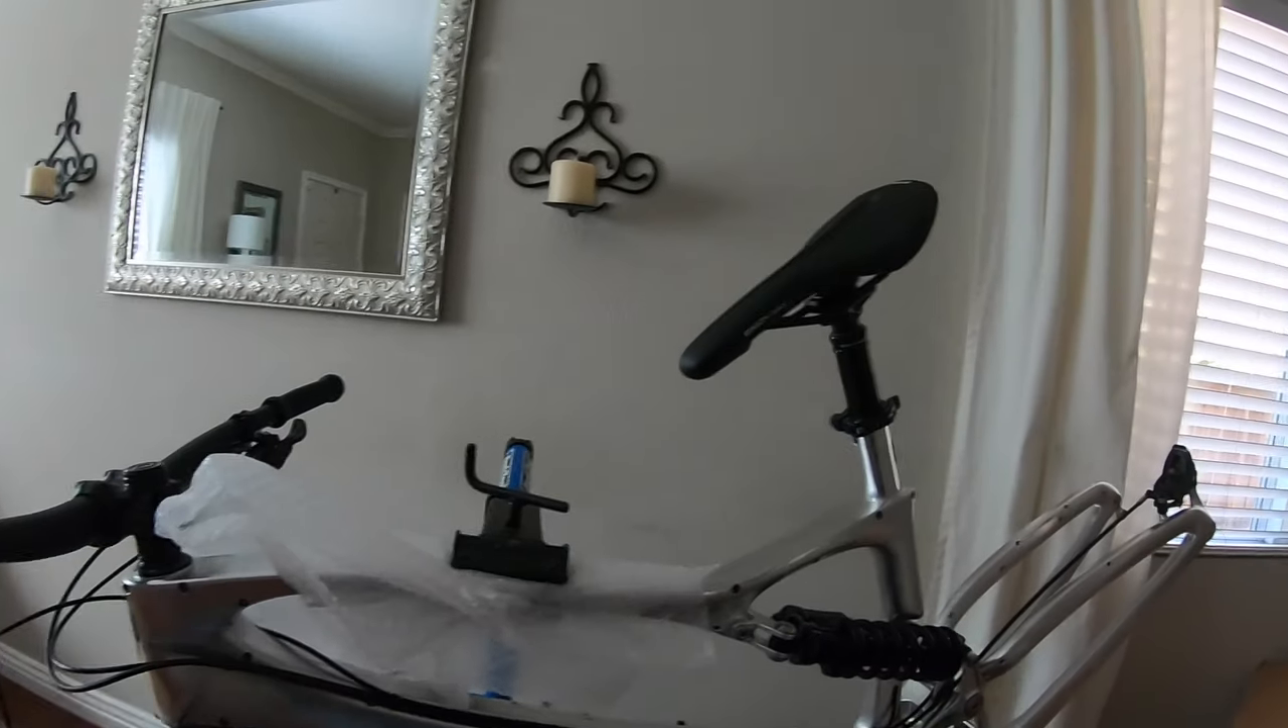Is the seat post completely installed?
Yes.